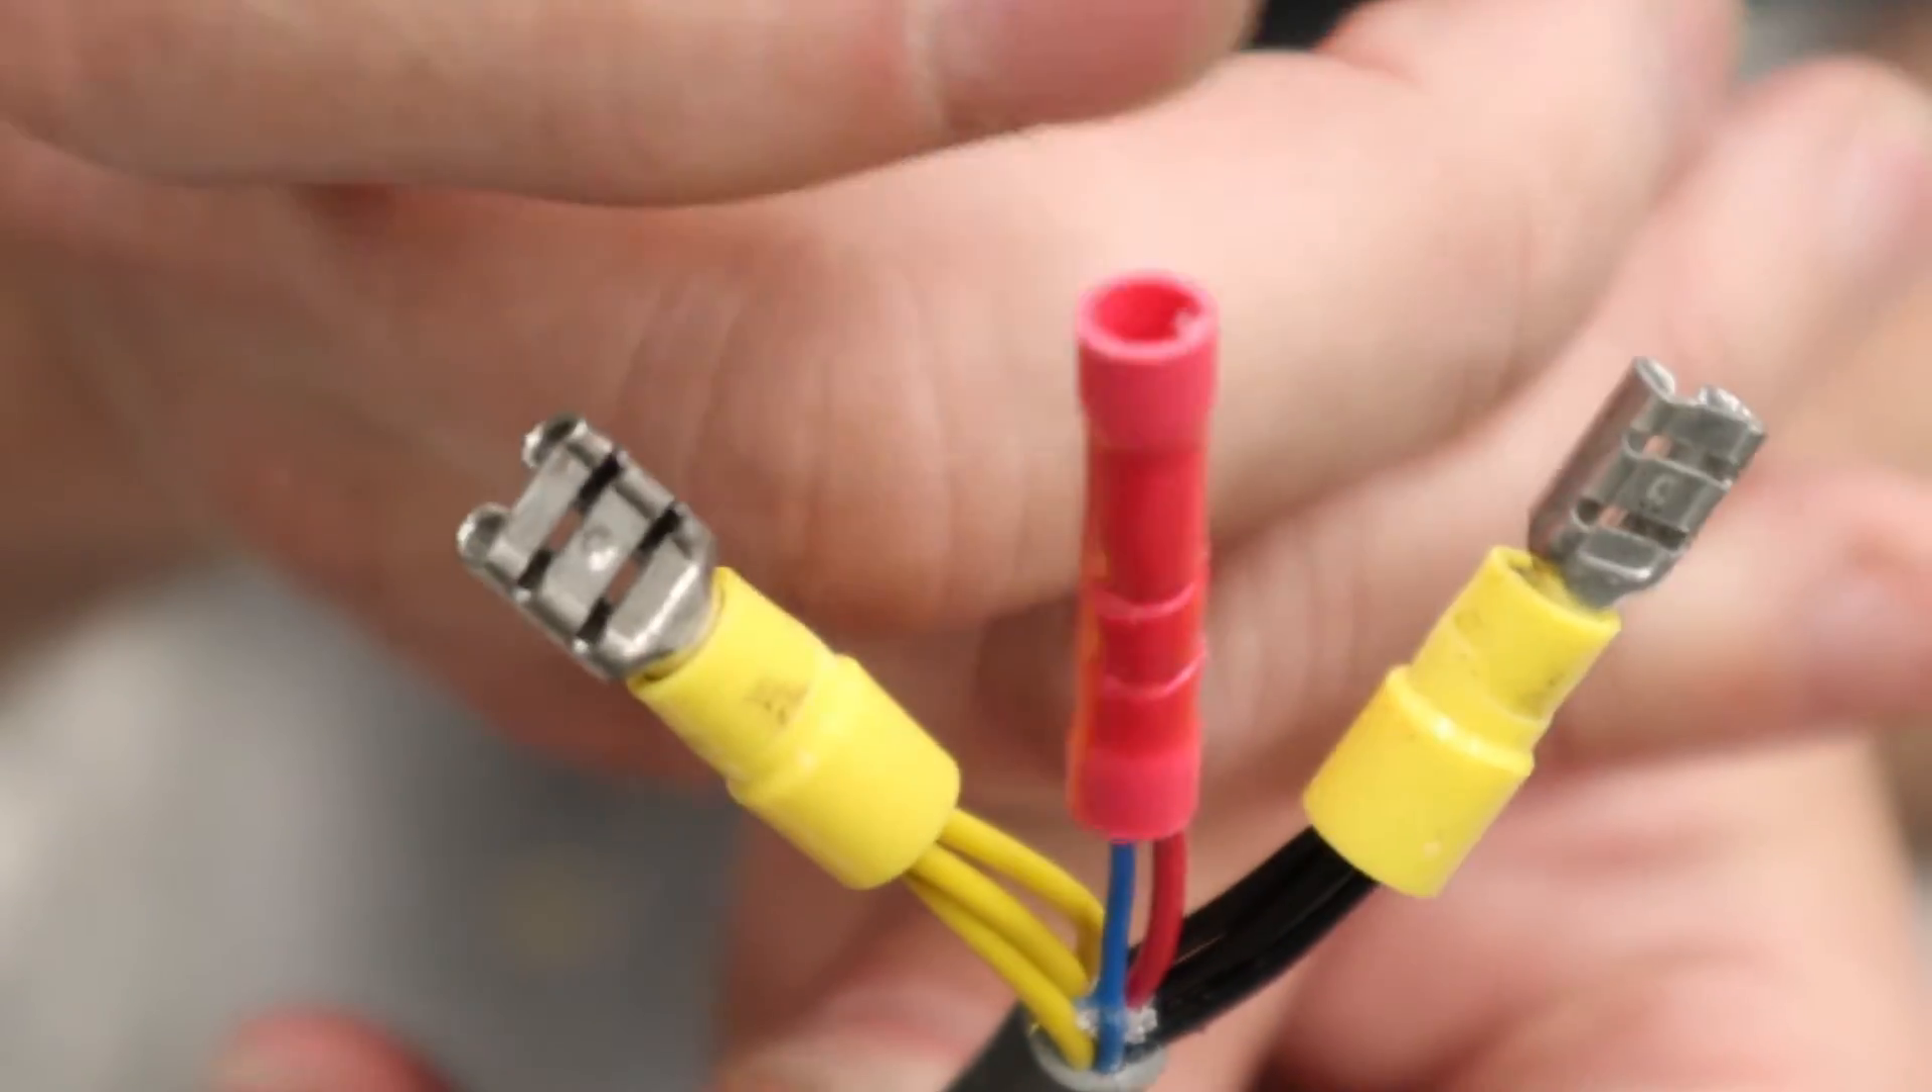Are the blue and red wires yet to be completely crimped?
No.